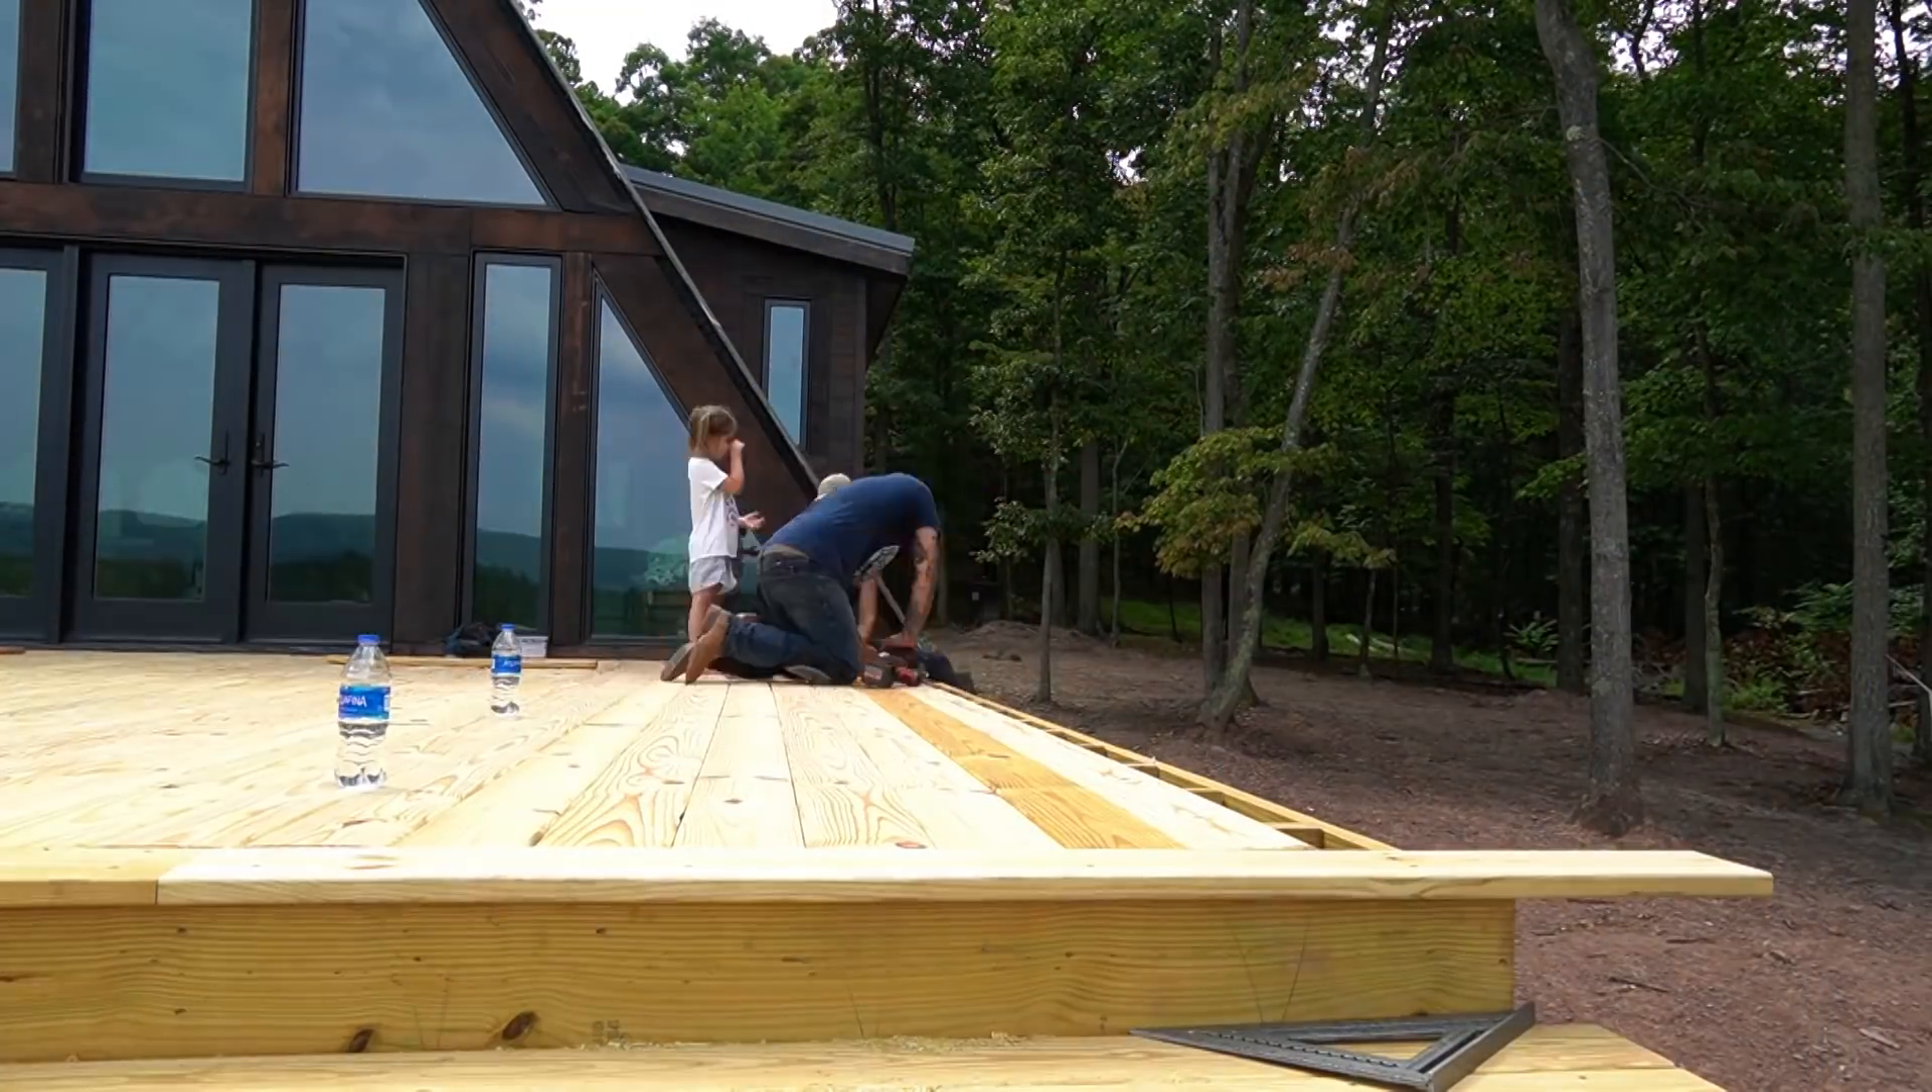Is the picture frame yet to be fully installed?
Yes.